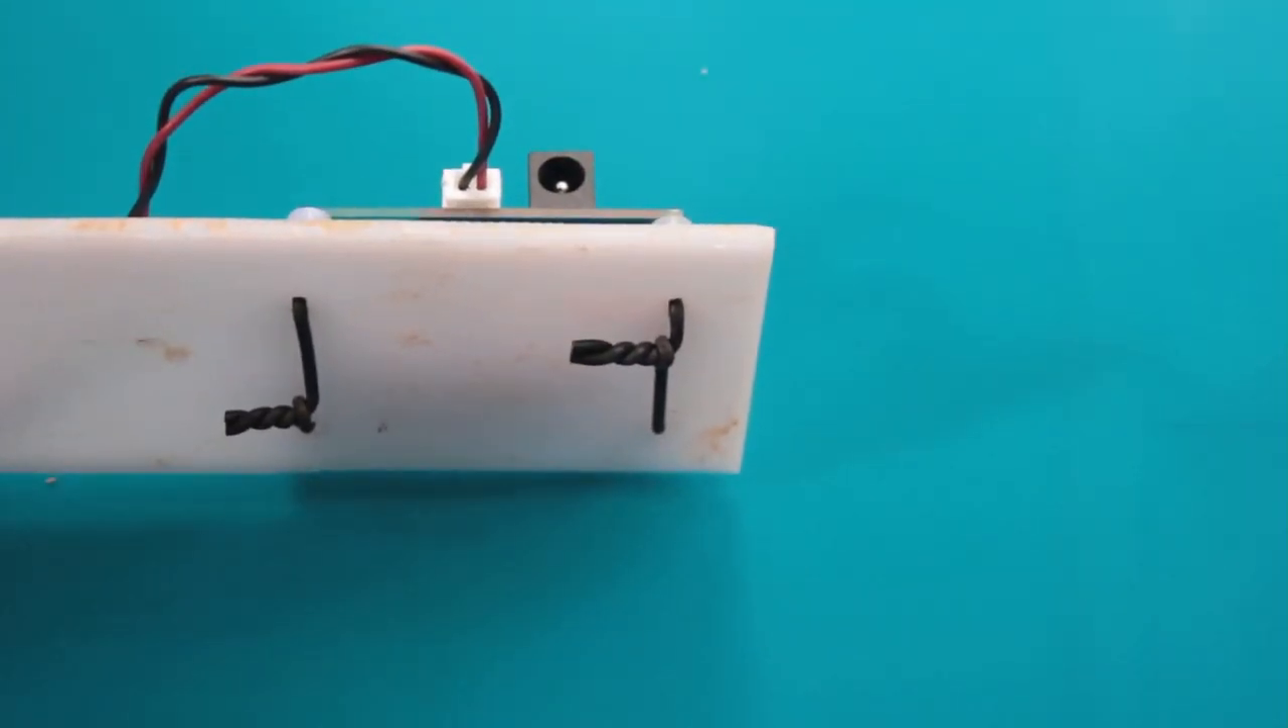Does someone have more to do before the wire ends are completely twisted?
No.